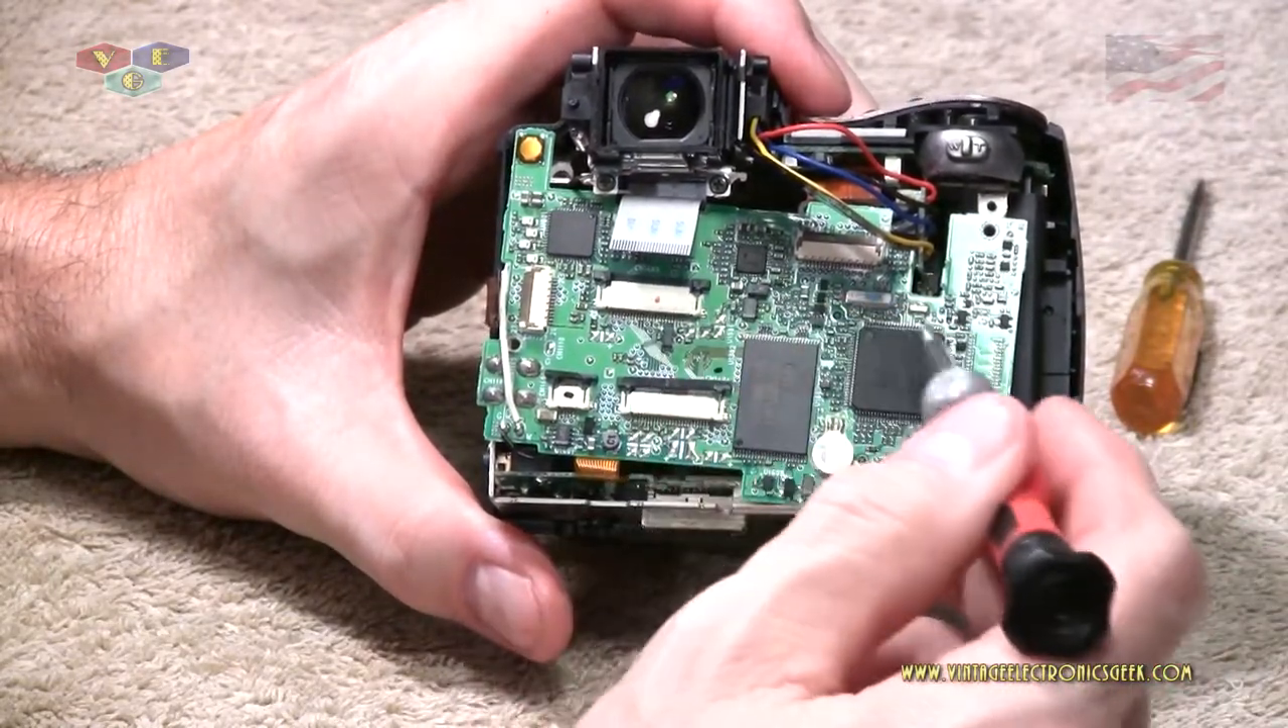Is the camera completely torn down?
No.